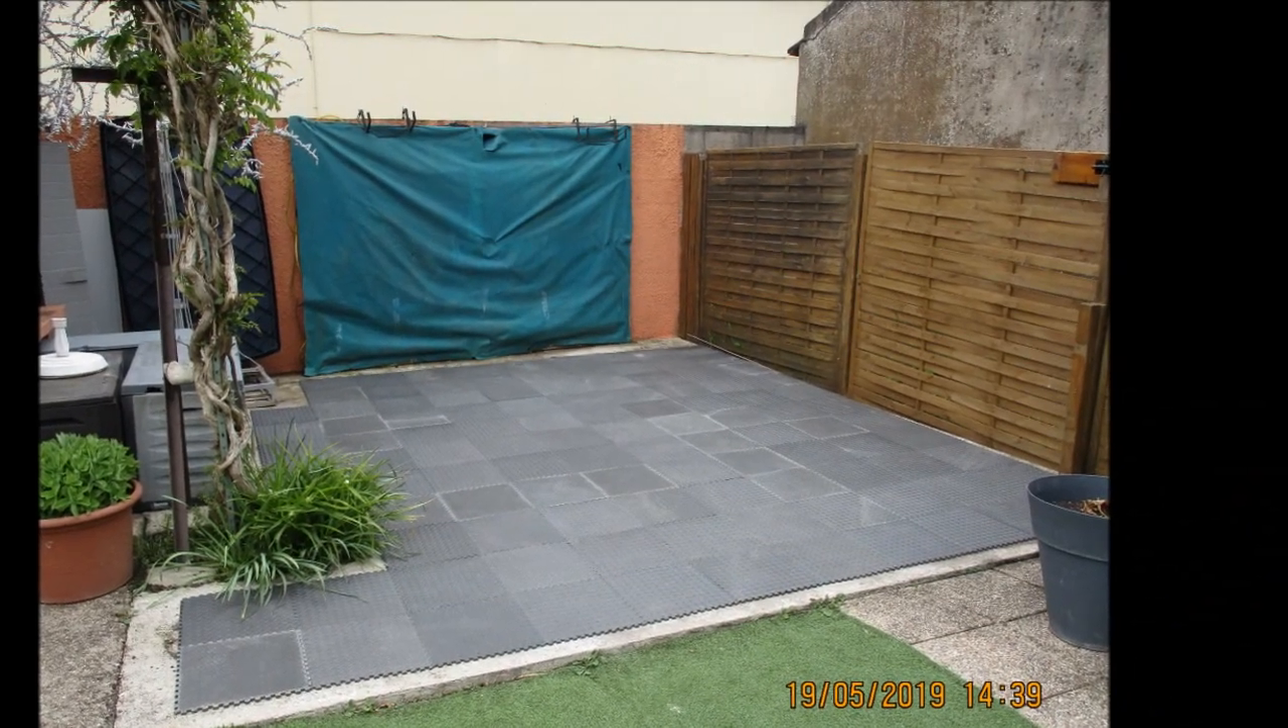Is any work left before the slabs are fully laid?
No.